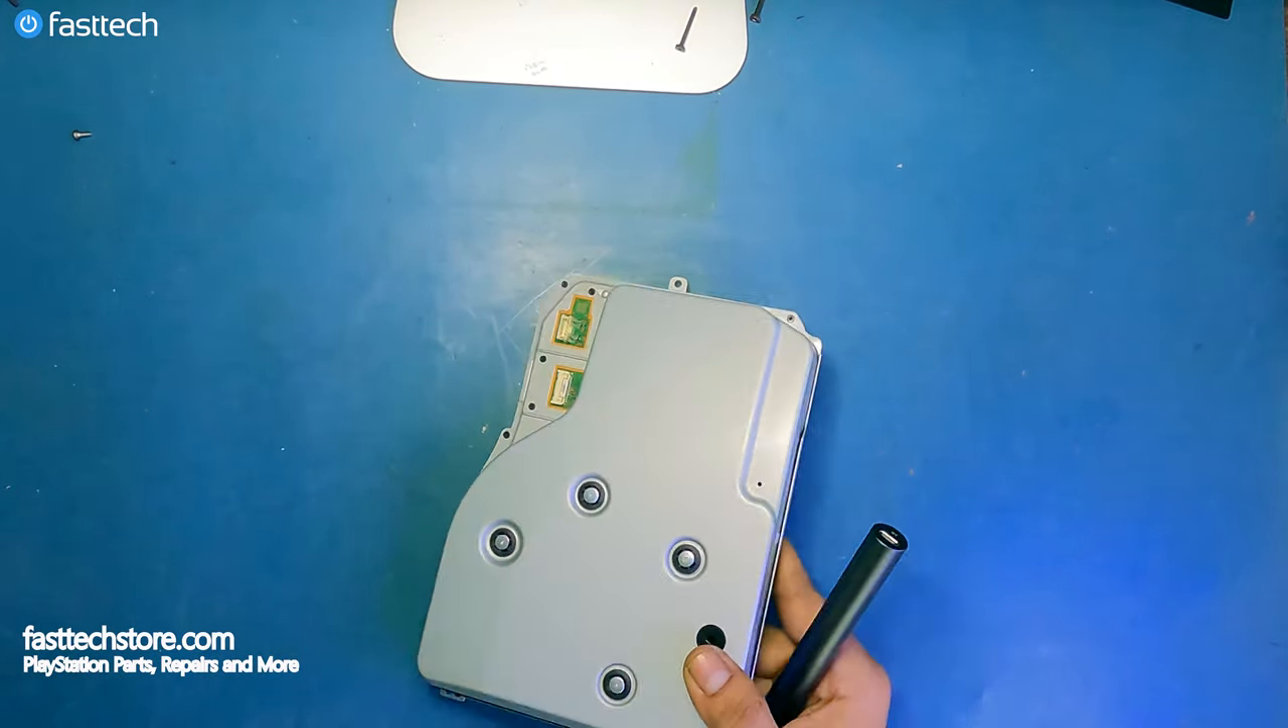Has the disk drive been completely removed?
Yes.